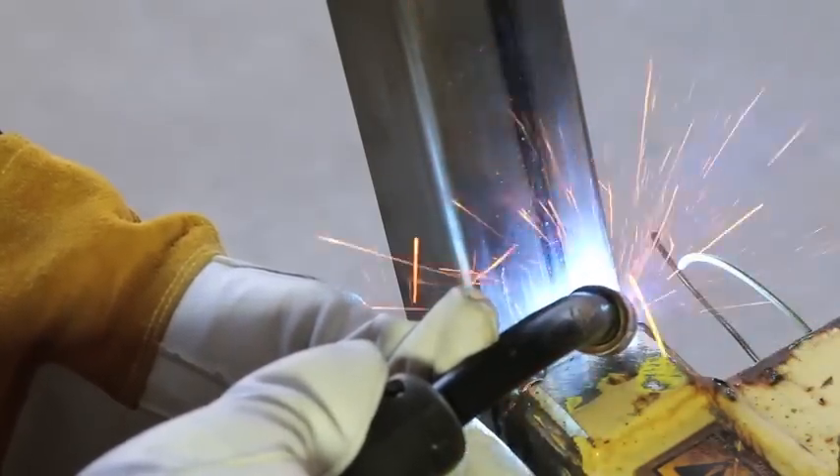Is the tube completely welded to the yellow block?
No.